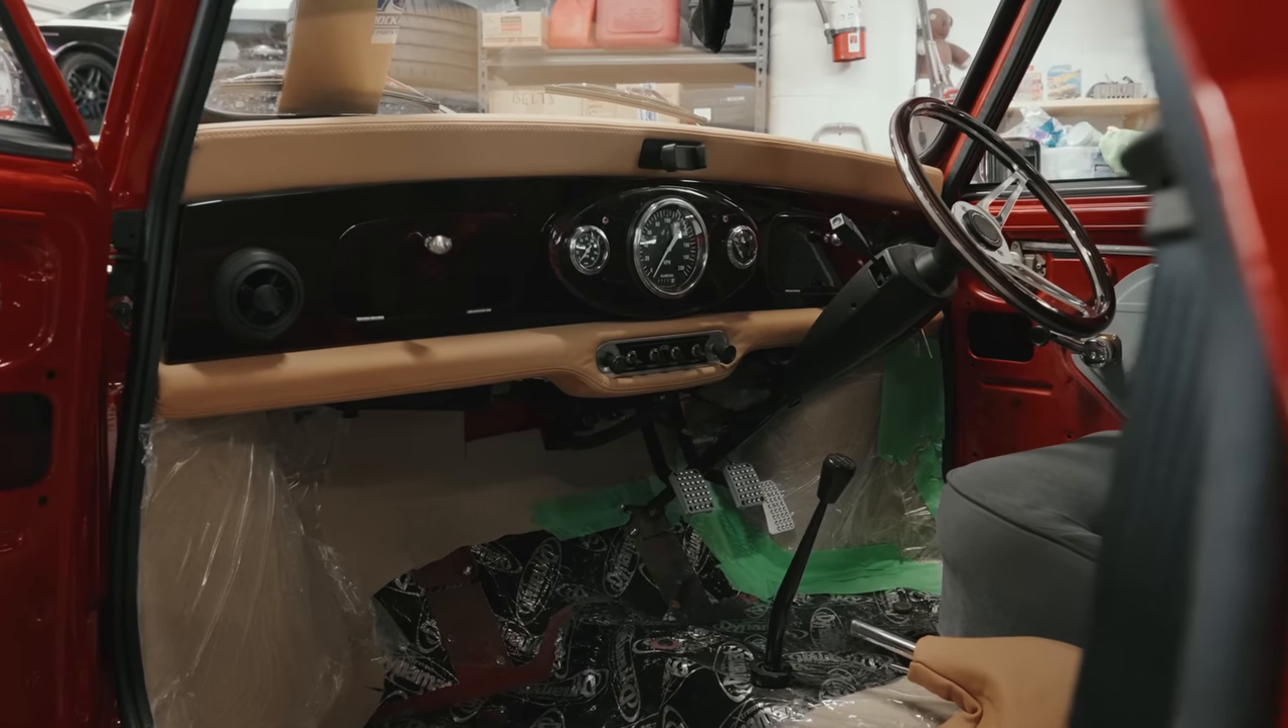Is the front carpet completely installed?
No.